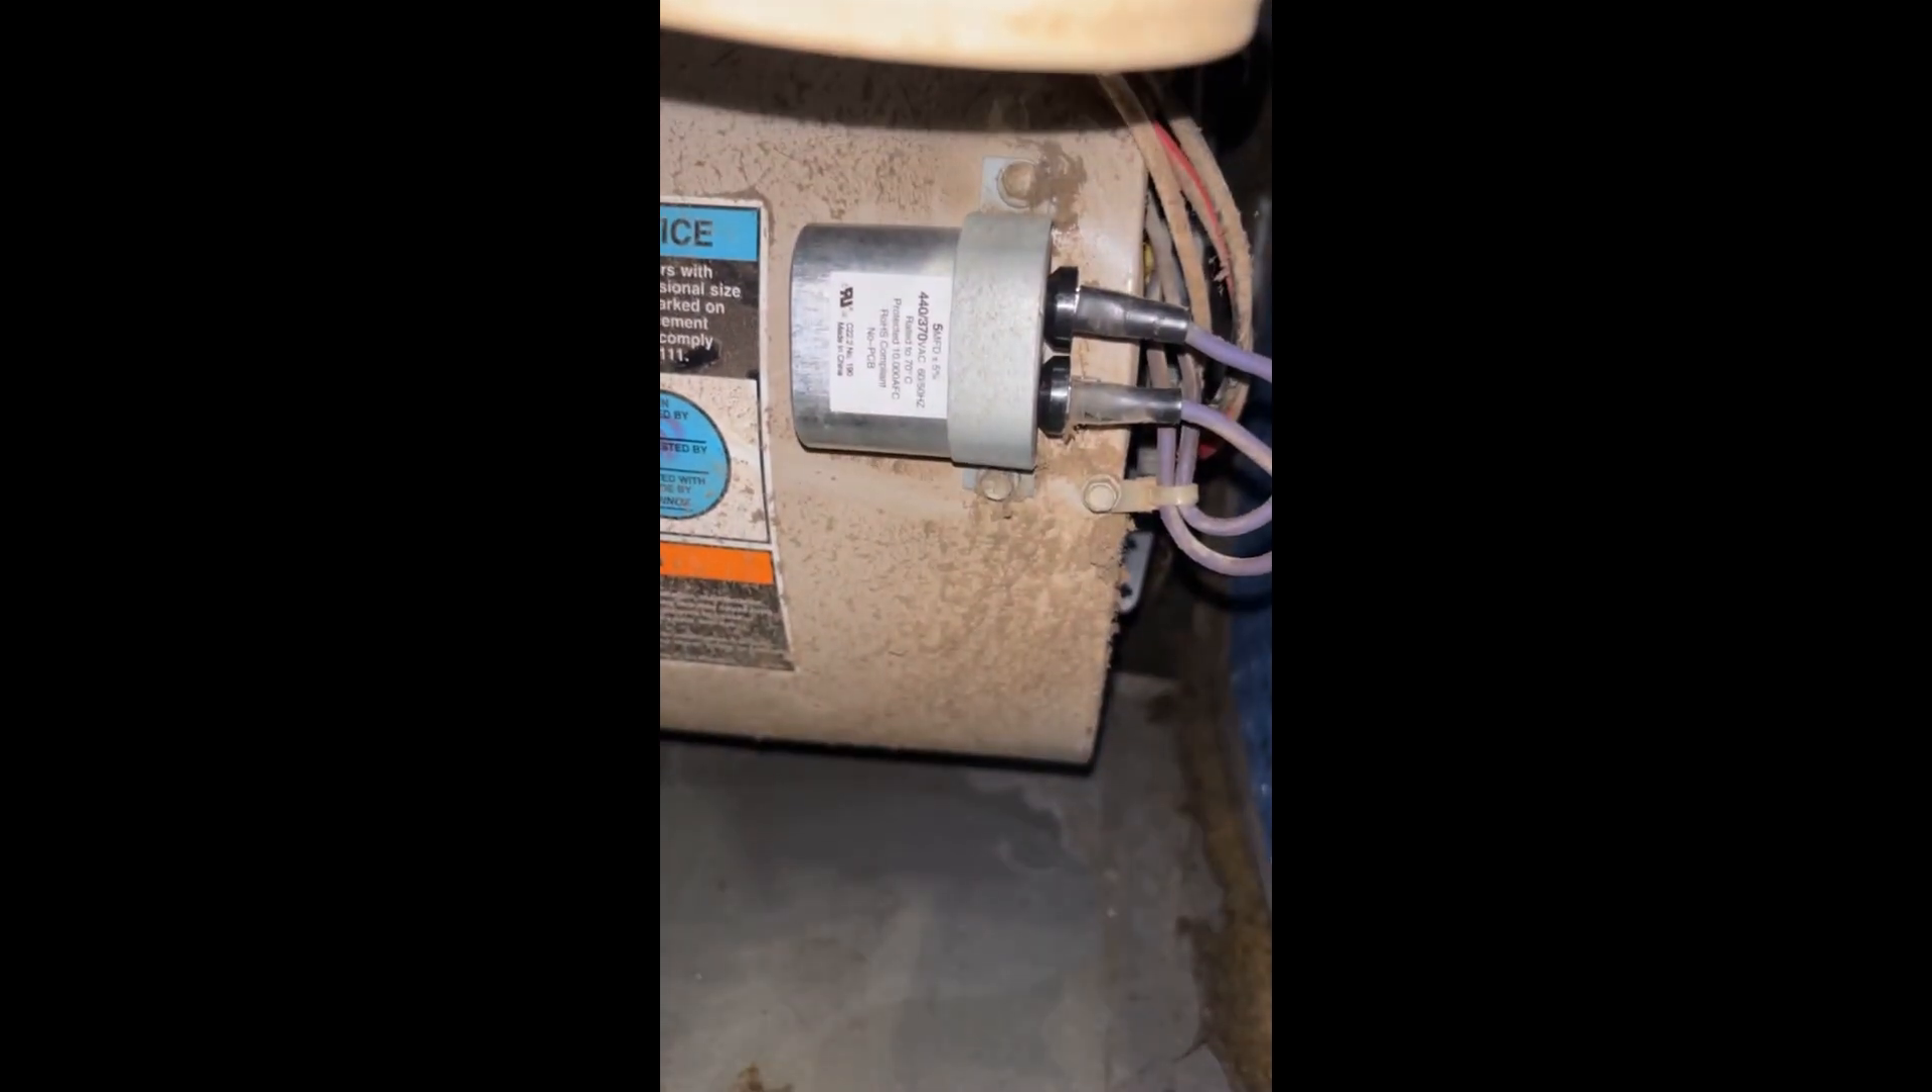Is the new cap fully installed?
Yes.